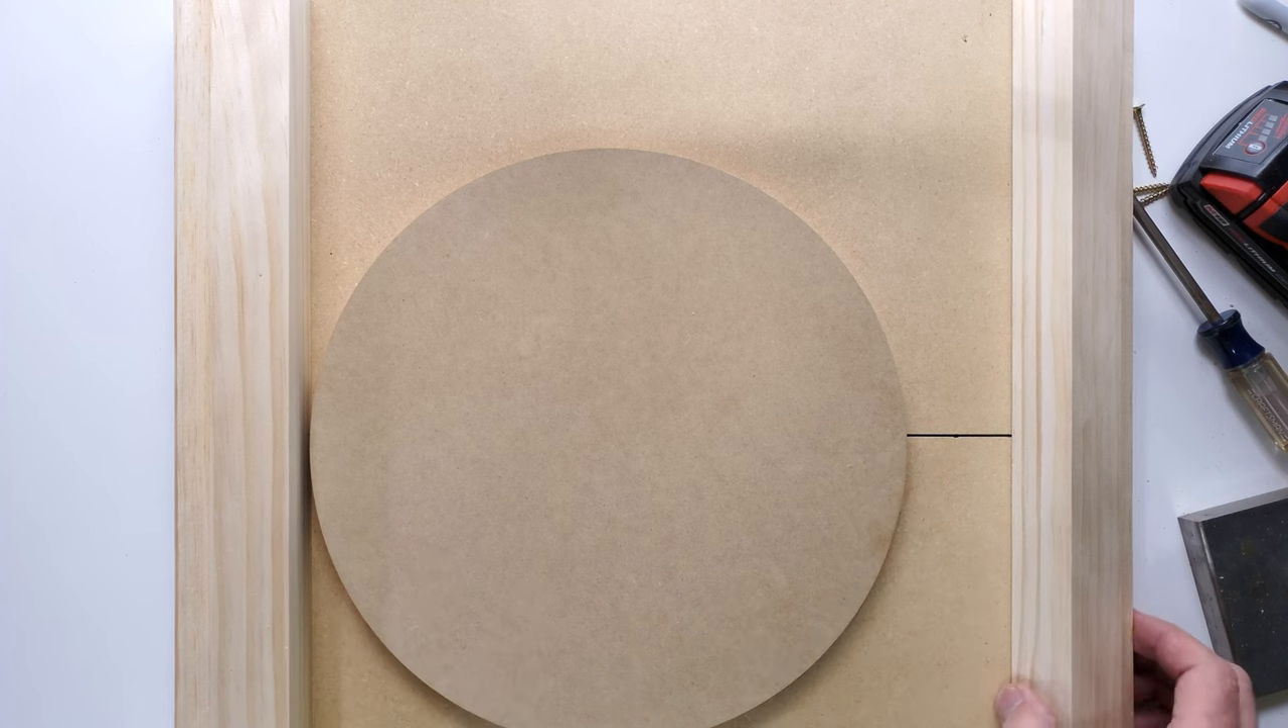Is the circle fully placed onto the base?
Yes.